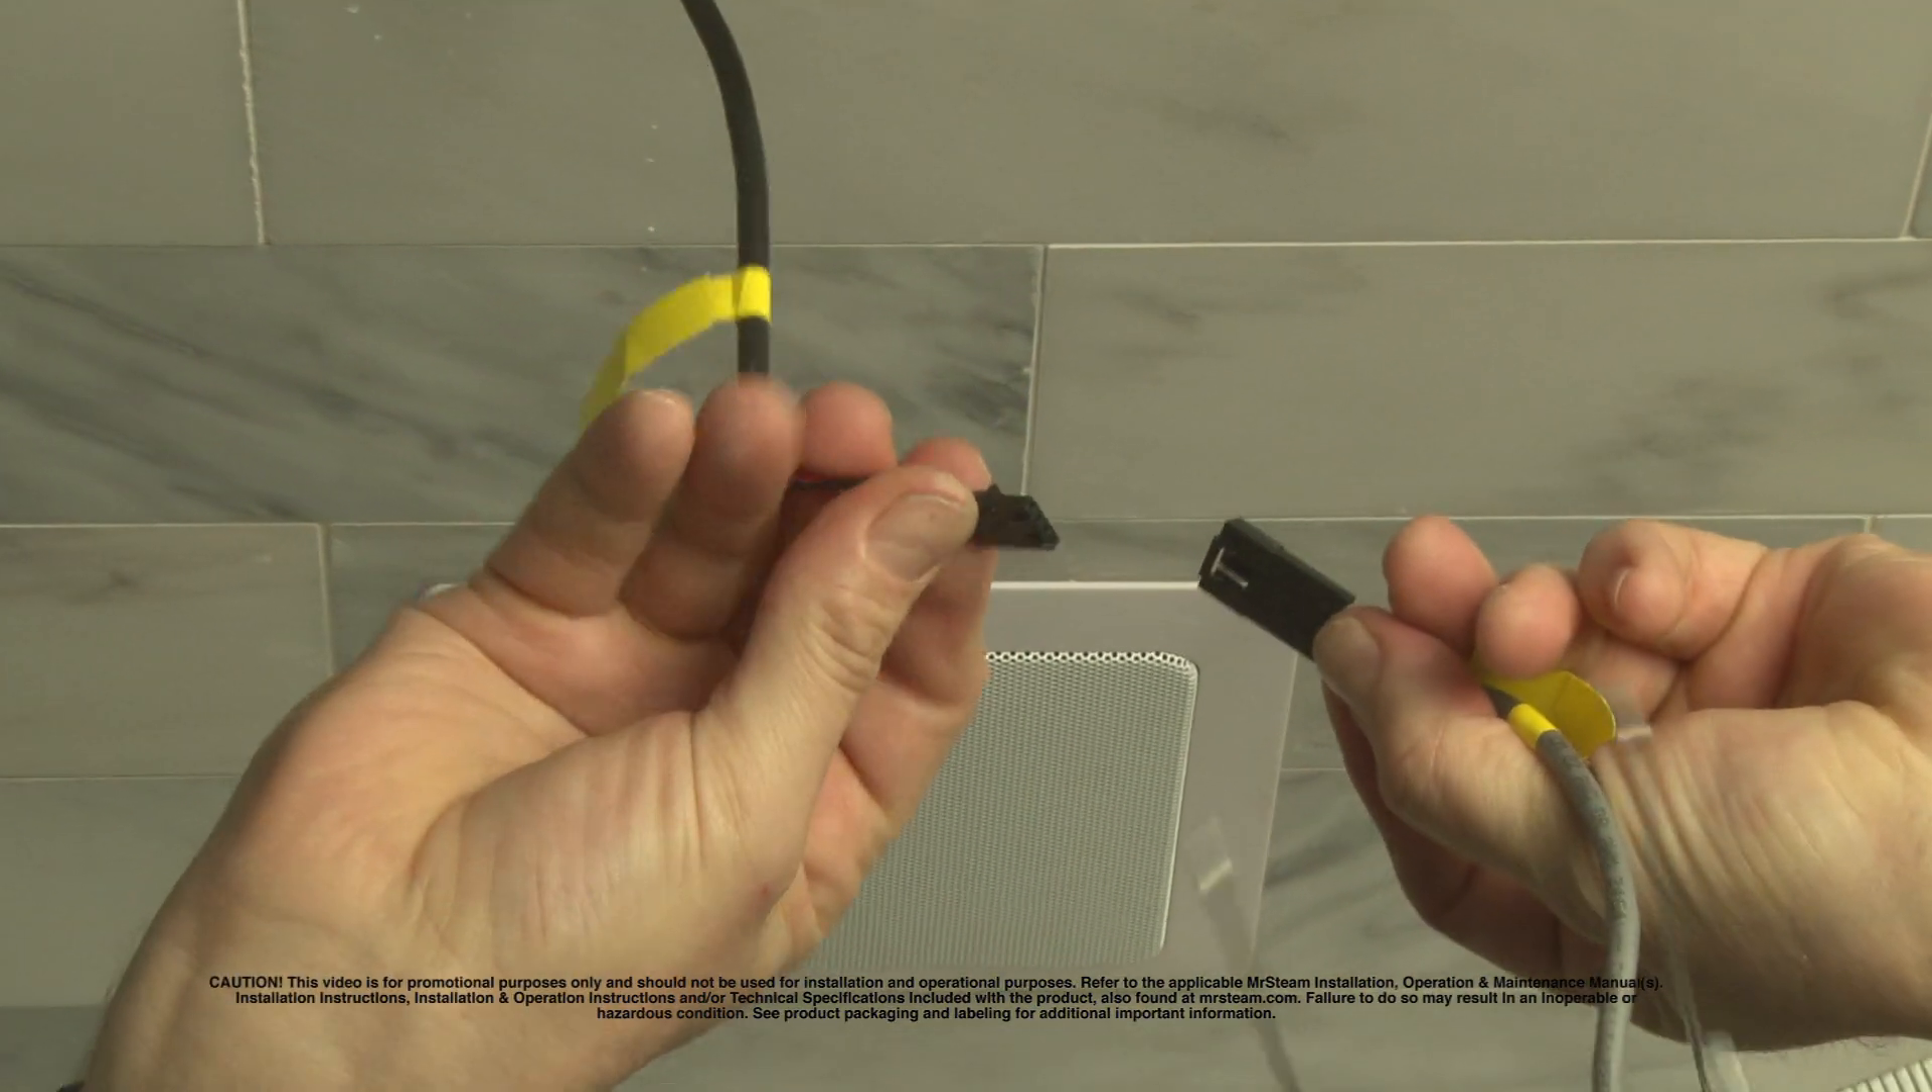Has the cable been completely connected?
No.